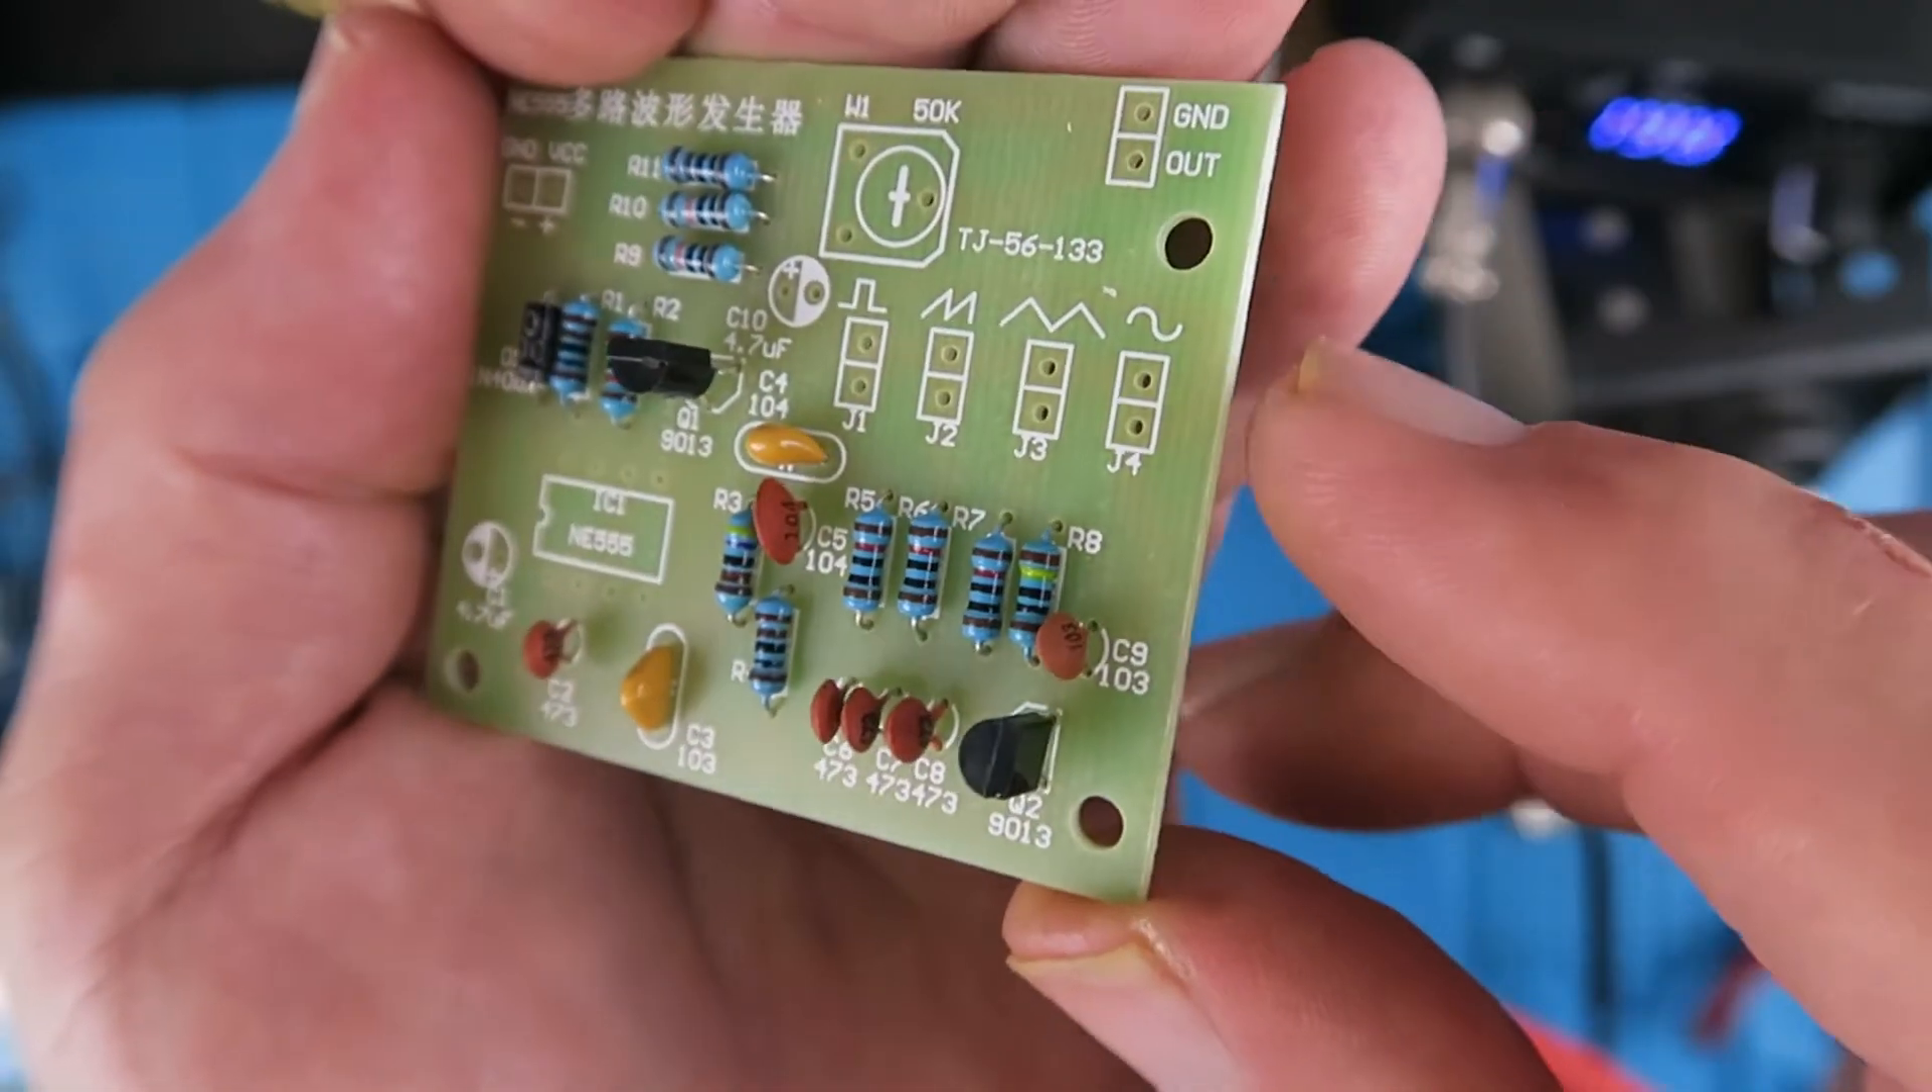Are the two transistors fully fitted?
Yes.